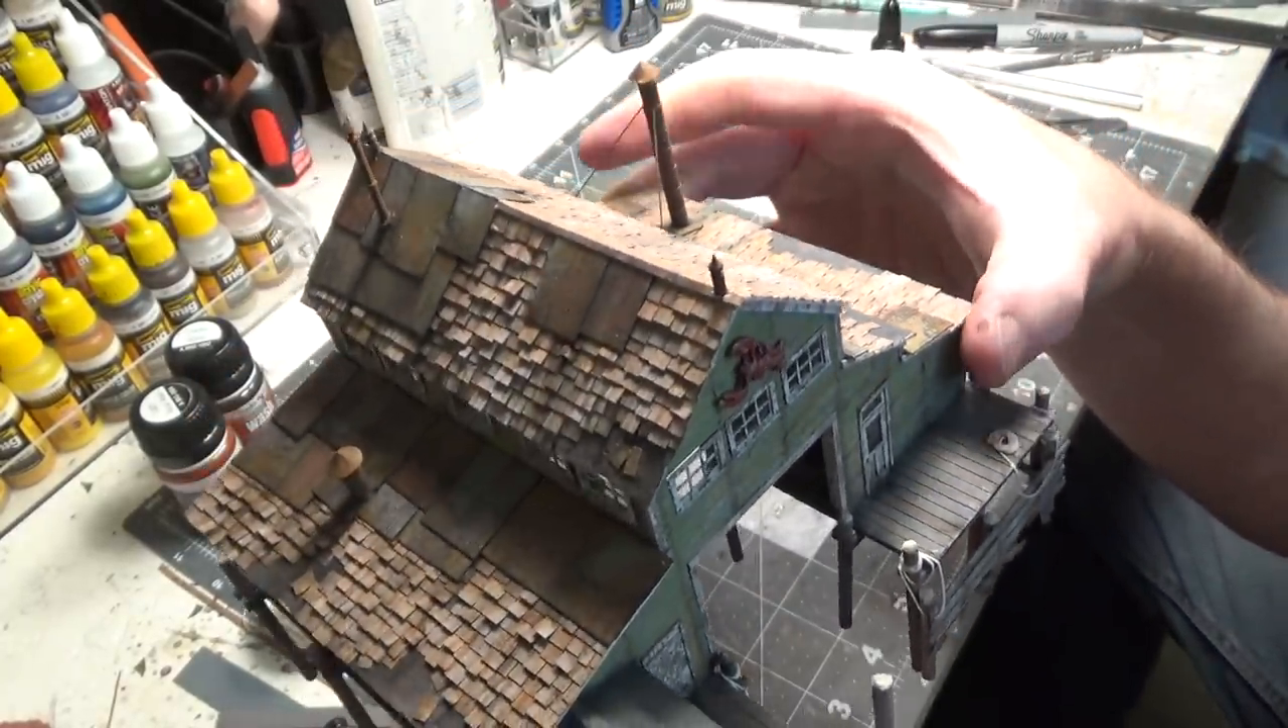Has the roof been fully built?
Yes.